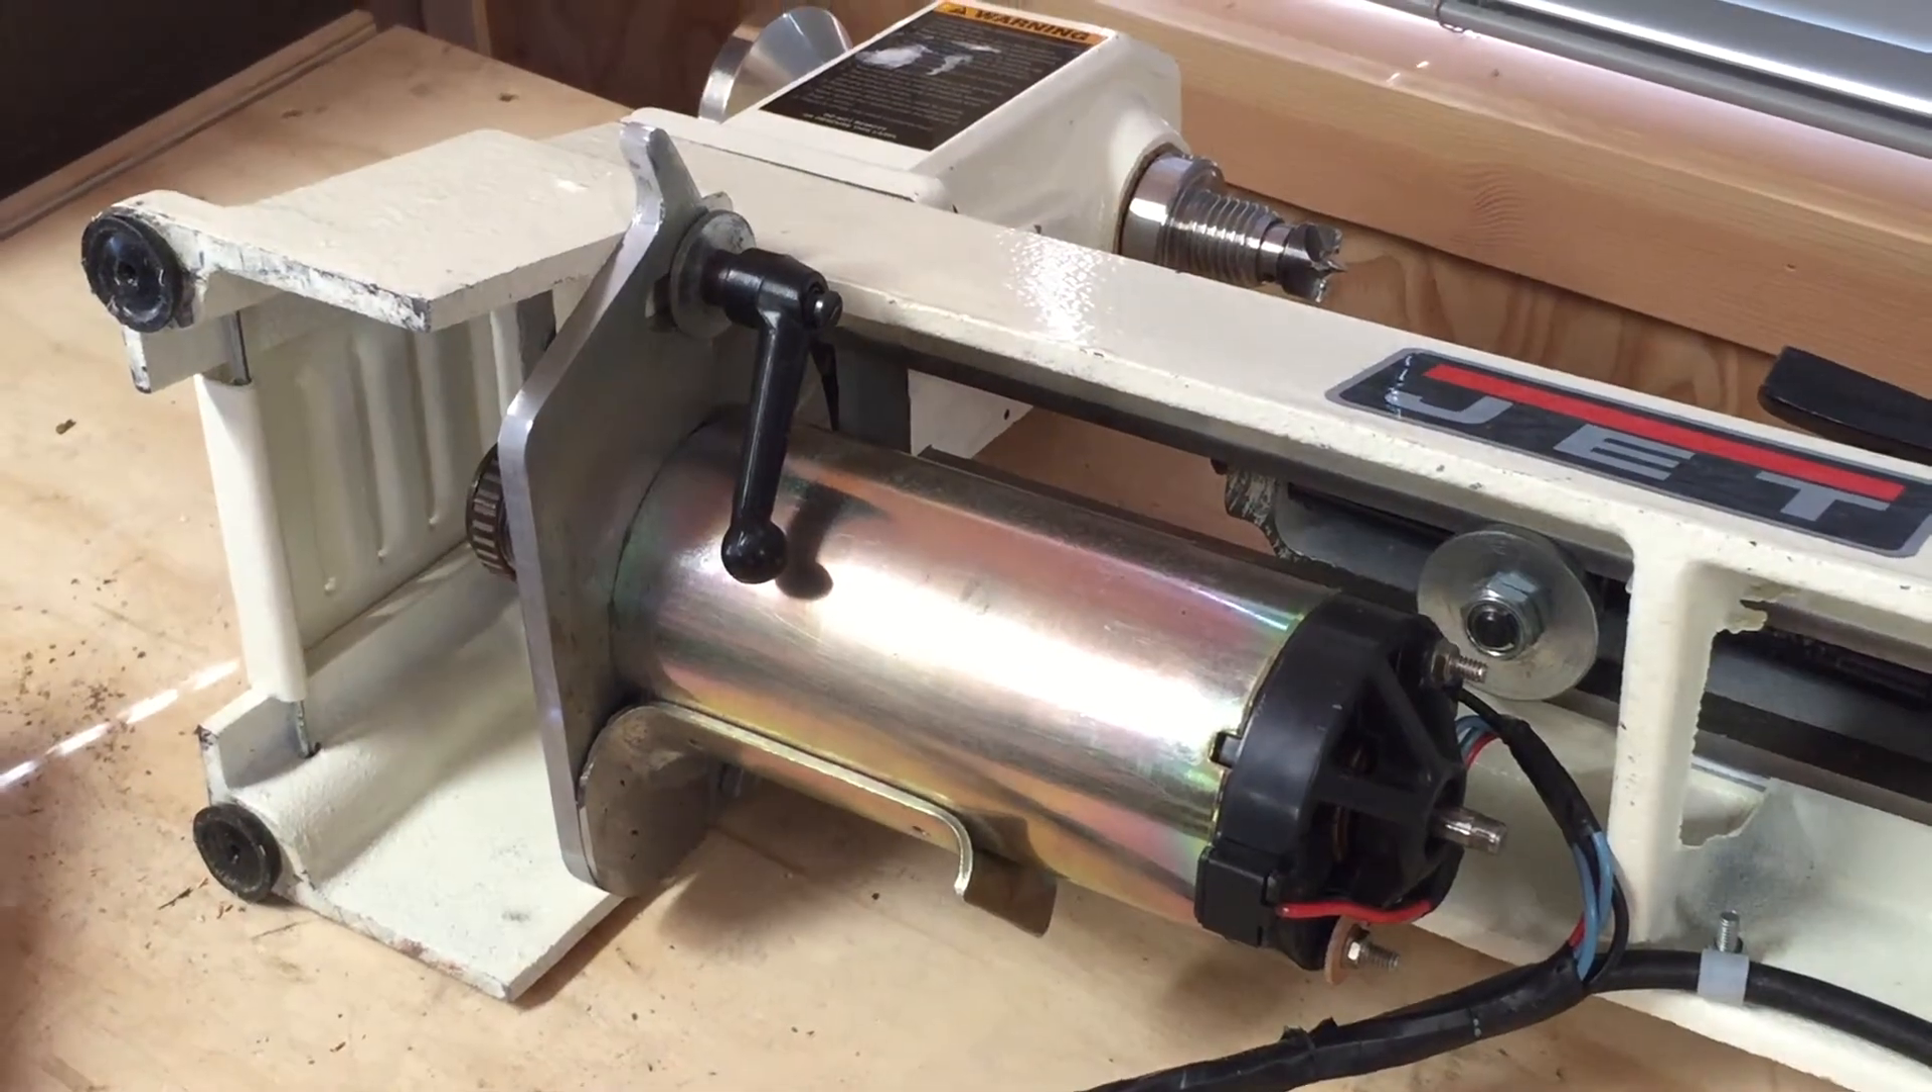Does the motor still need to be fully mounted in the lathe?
No.